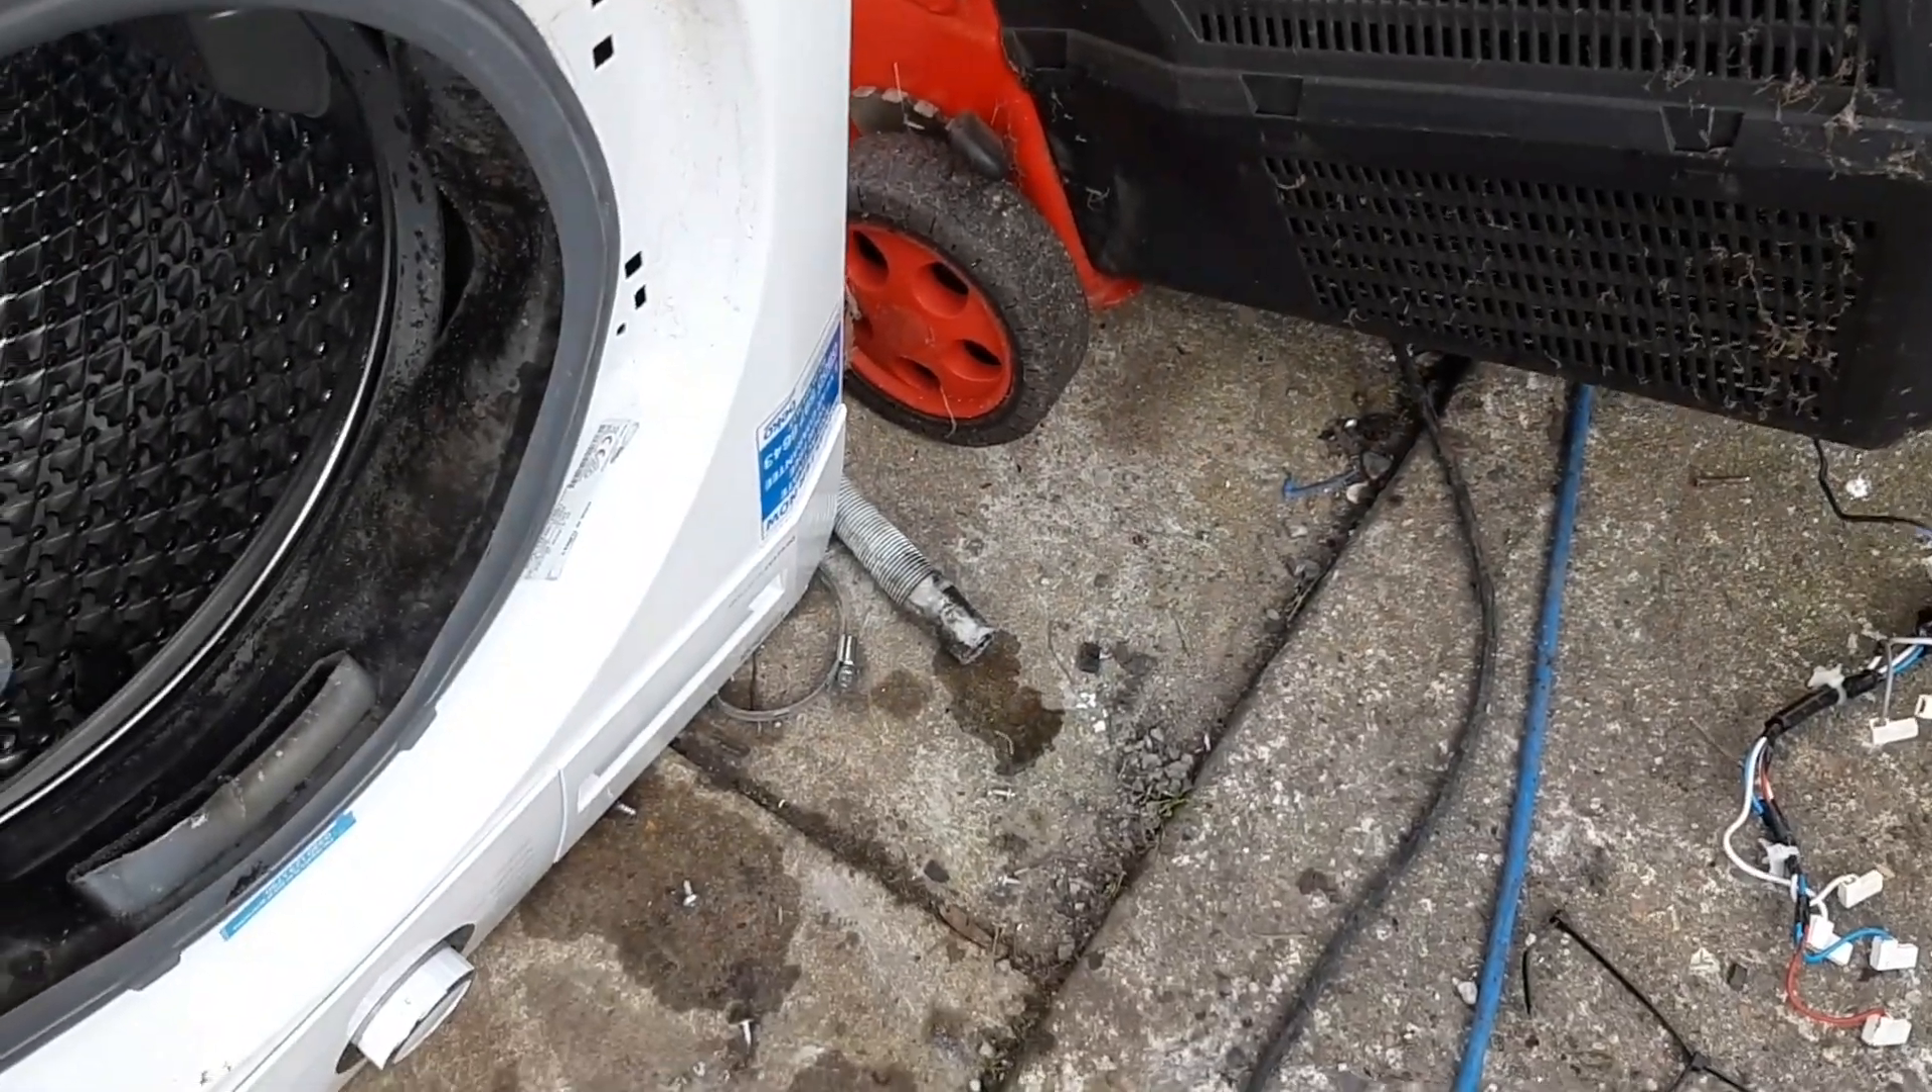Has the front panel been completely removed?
No.